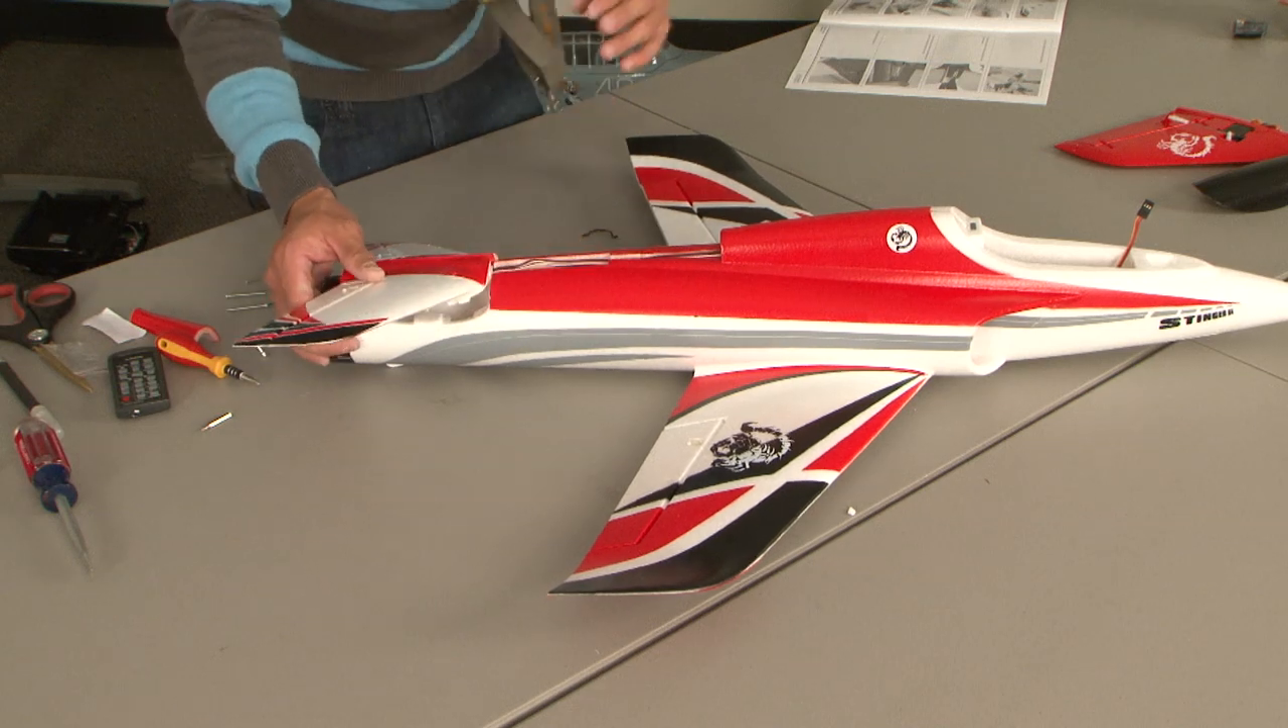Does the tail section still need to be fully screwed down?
Yes.